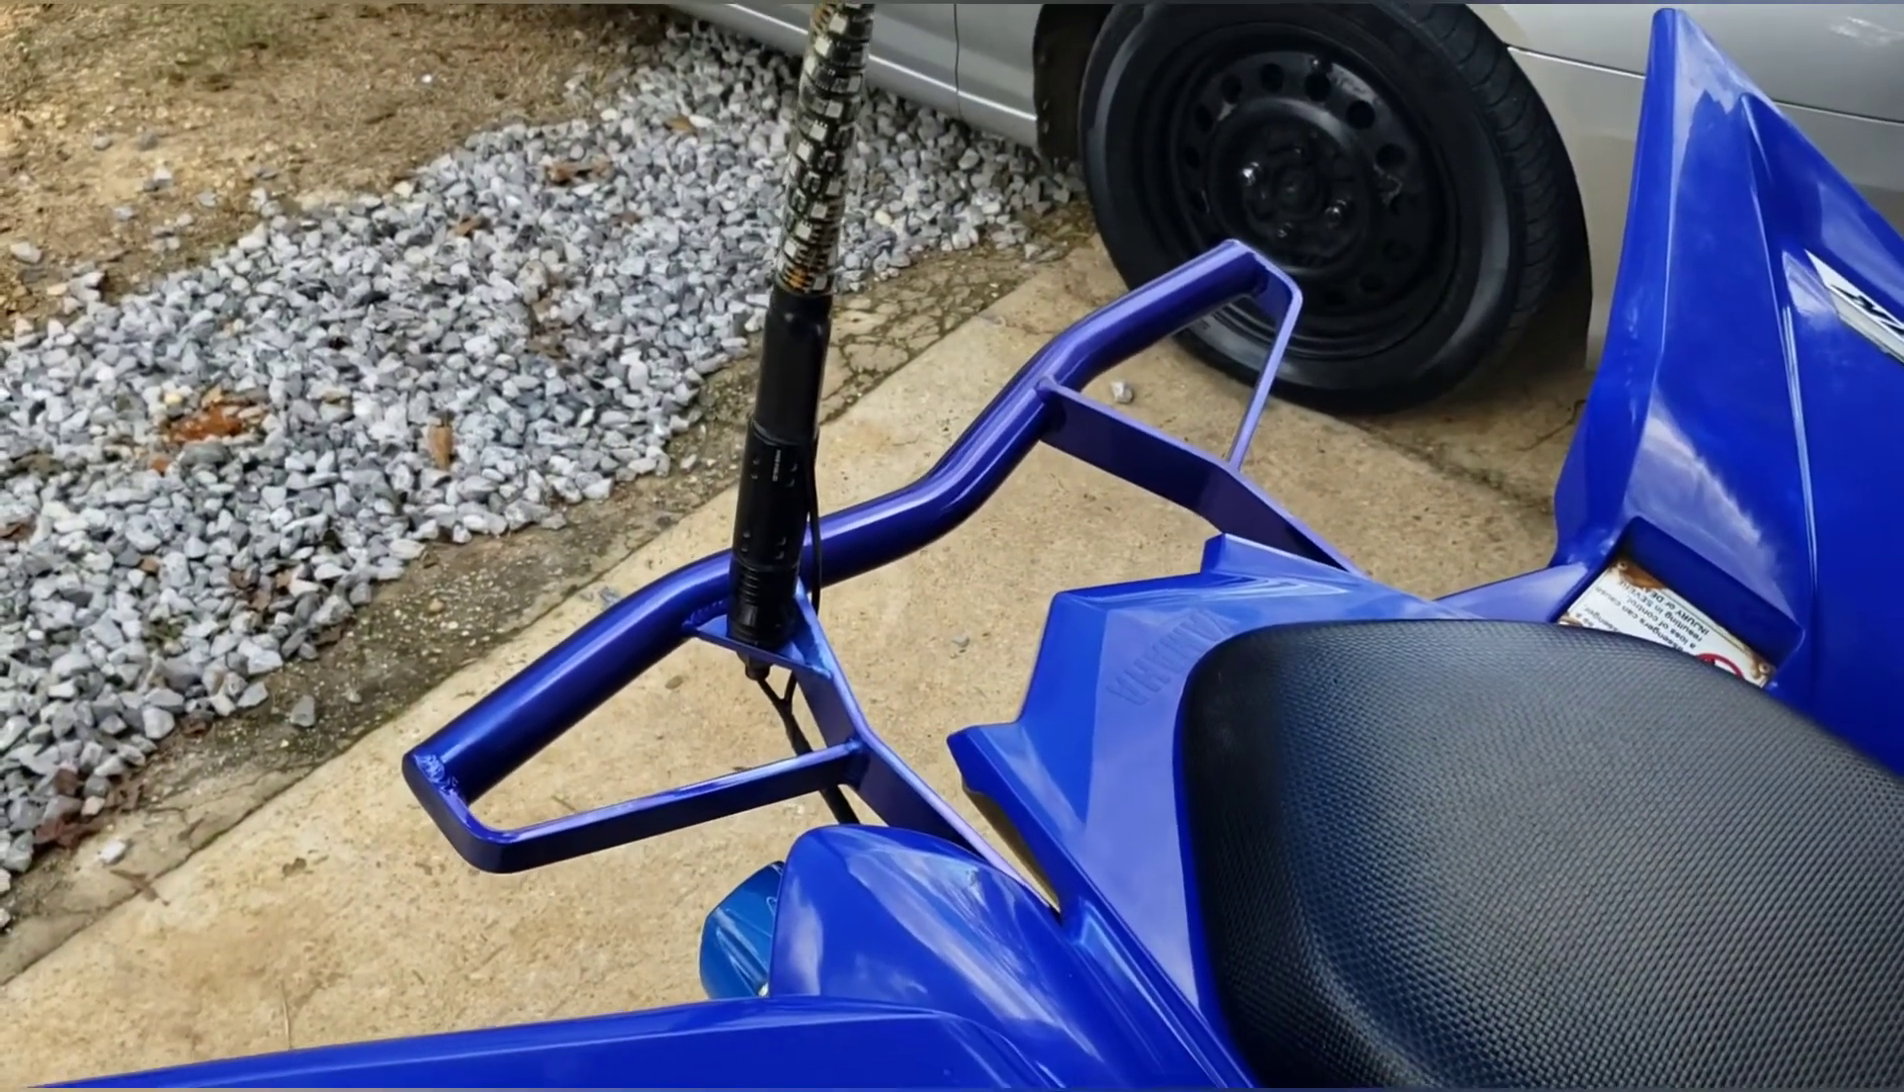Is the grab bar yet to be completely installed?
No.